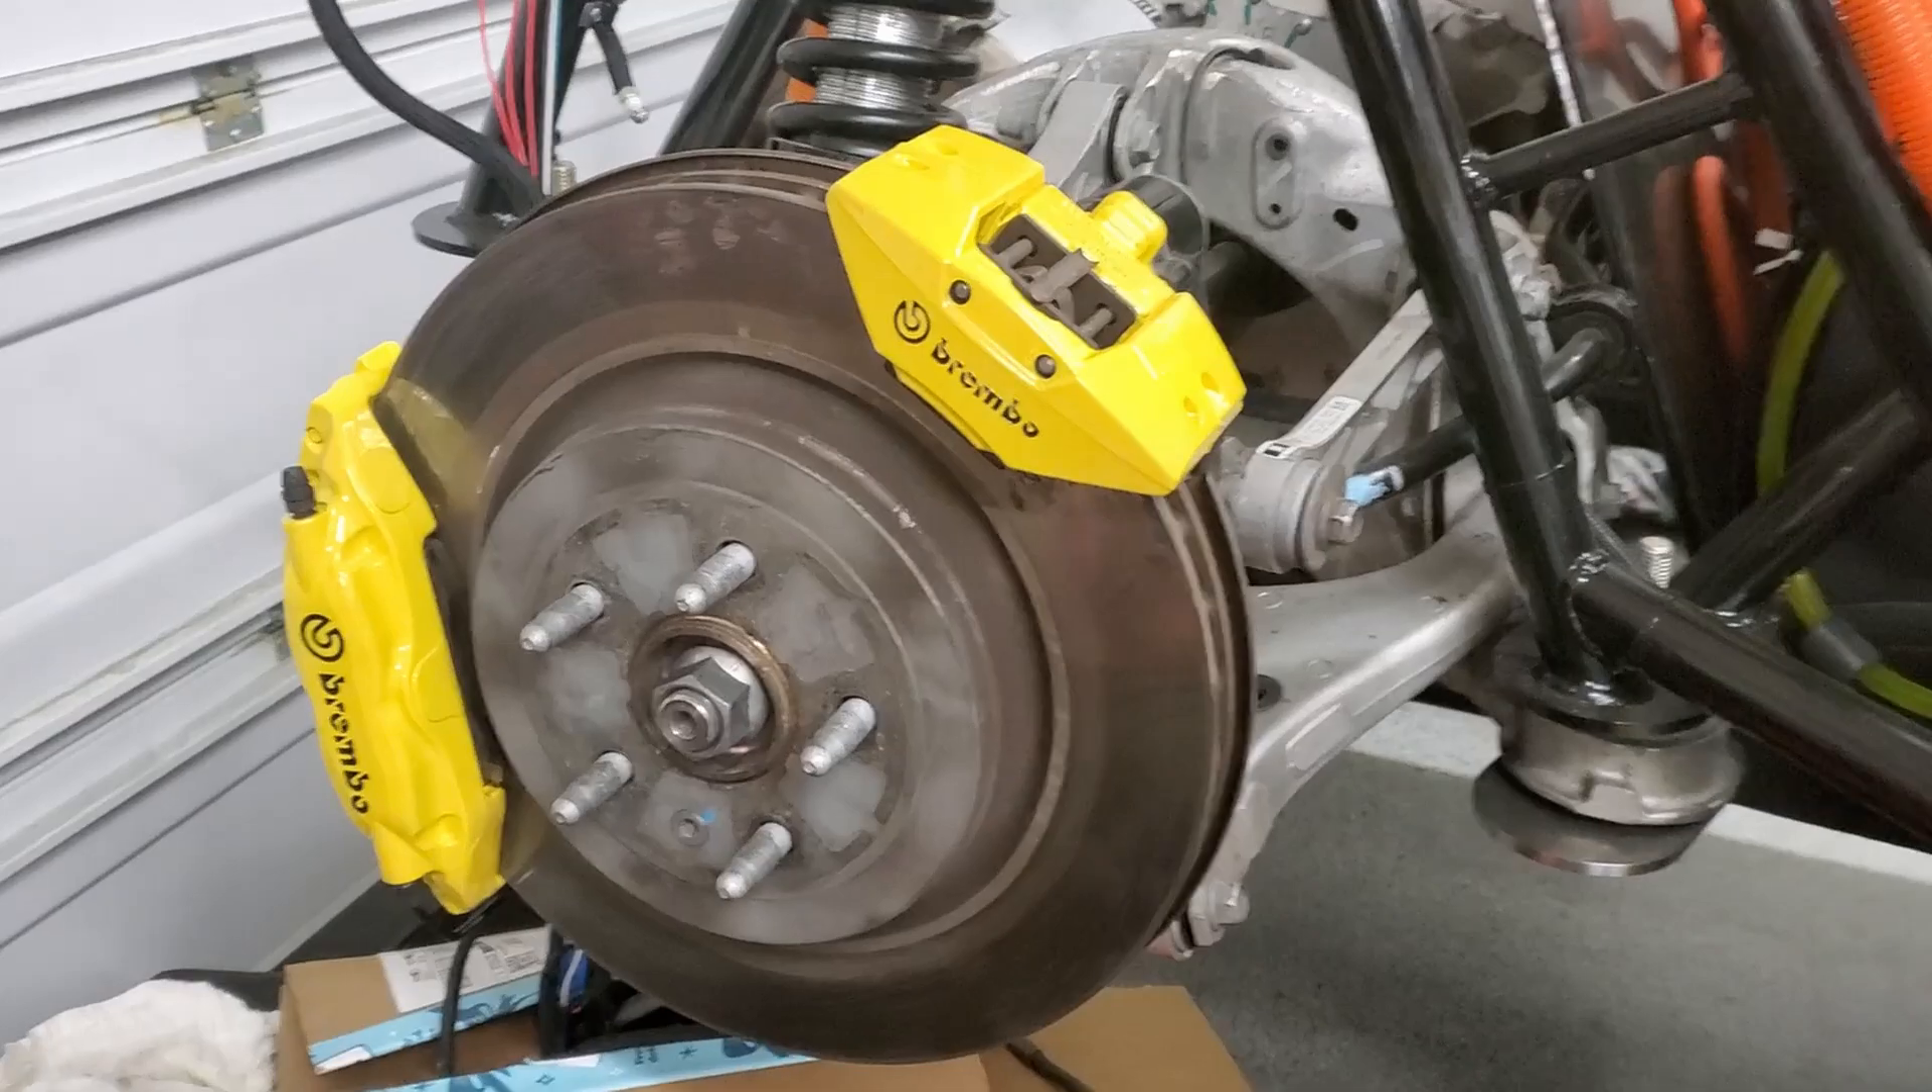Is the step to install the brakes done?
Yes.